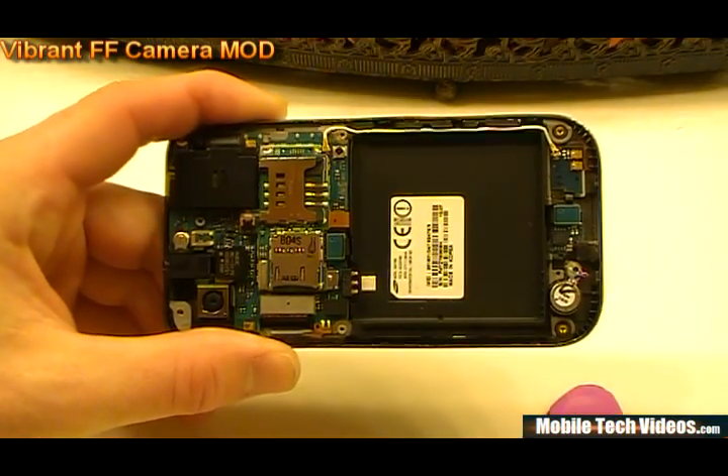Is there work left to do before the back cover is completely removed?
No.